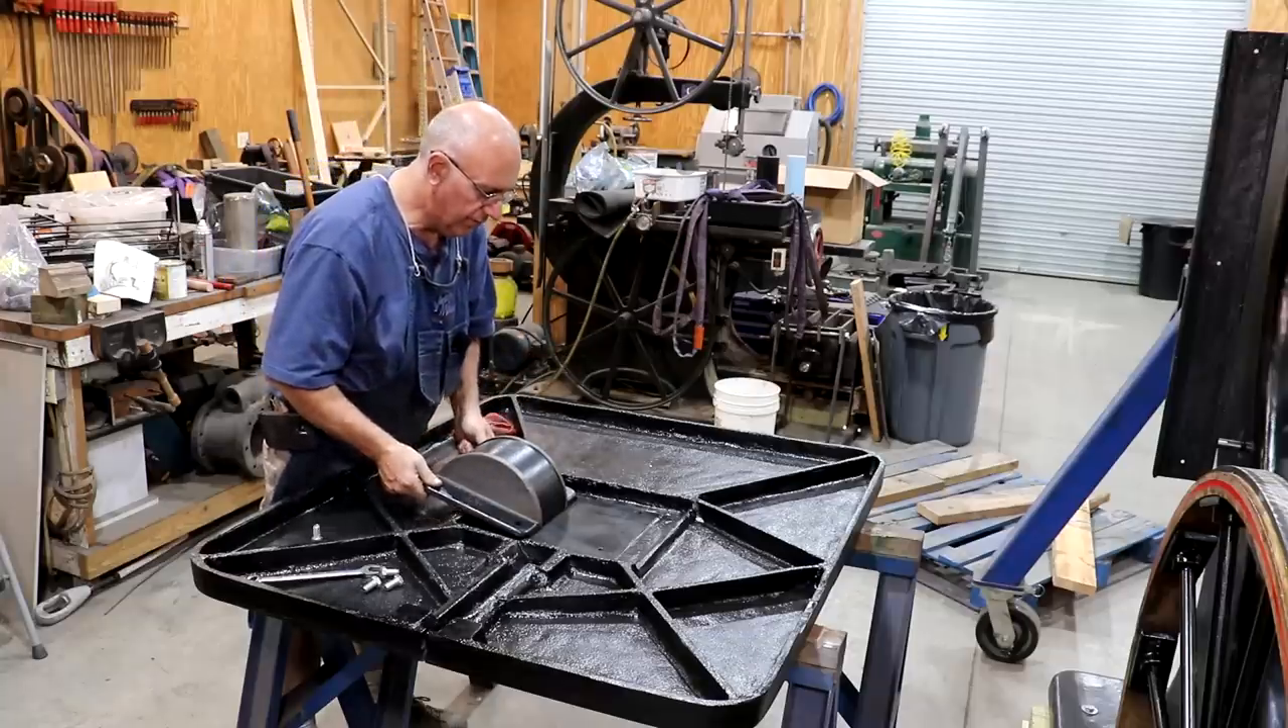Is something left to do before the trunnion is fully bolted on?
Yes.